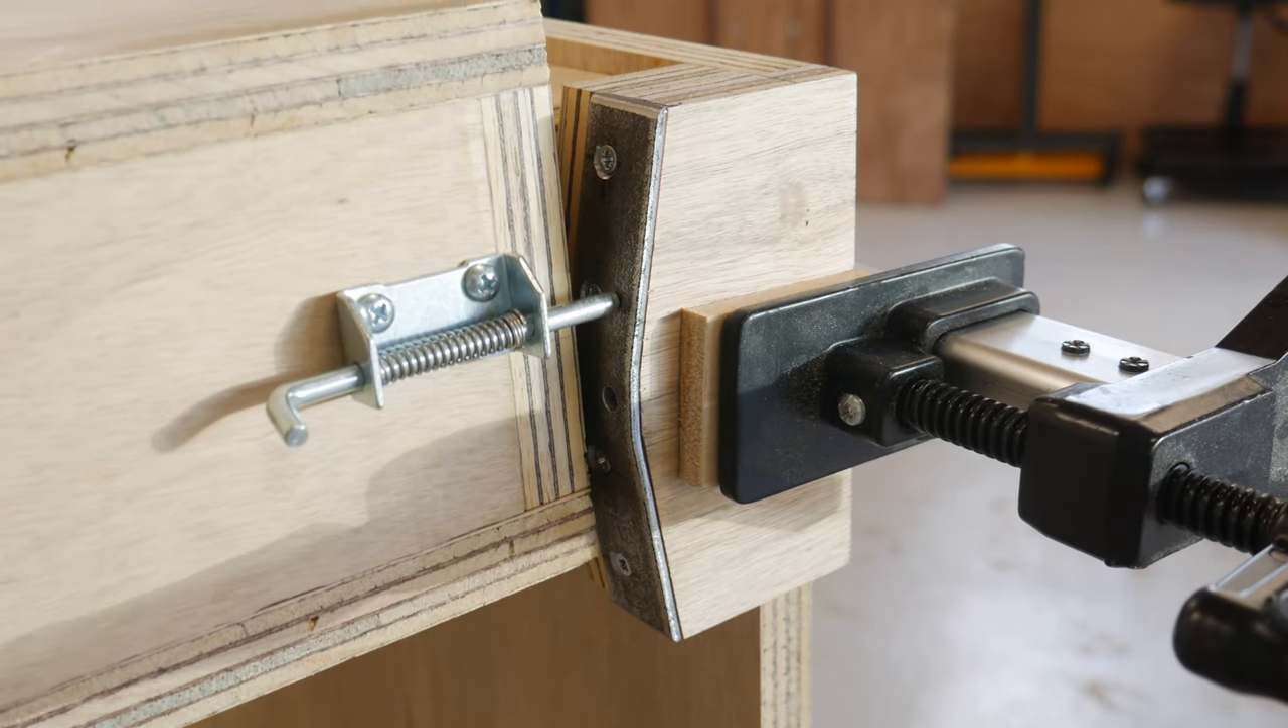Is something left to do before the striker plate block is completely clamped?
No.